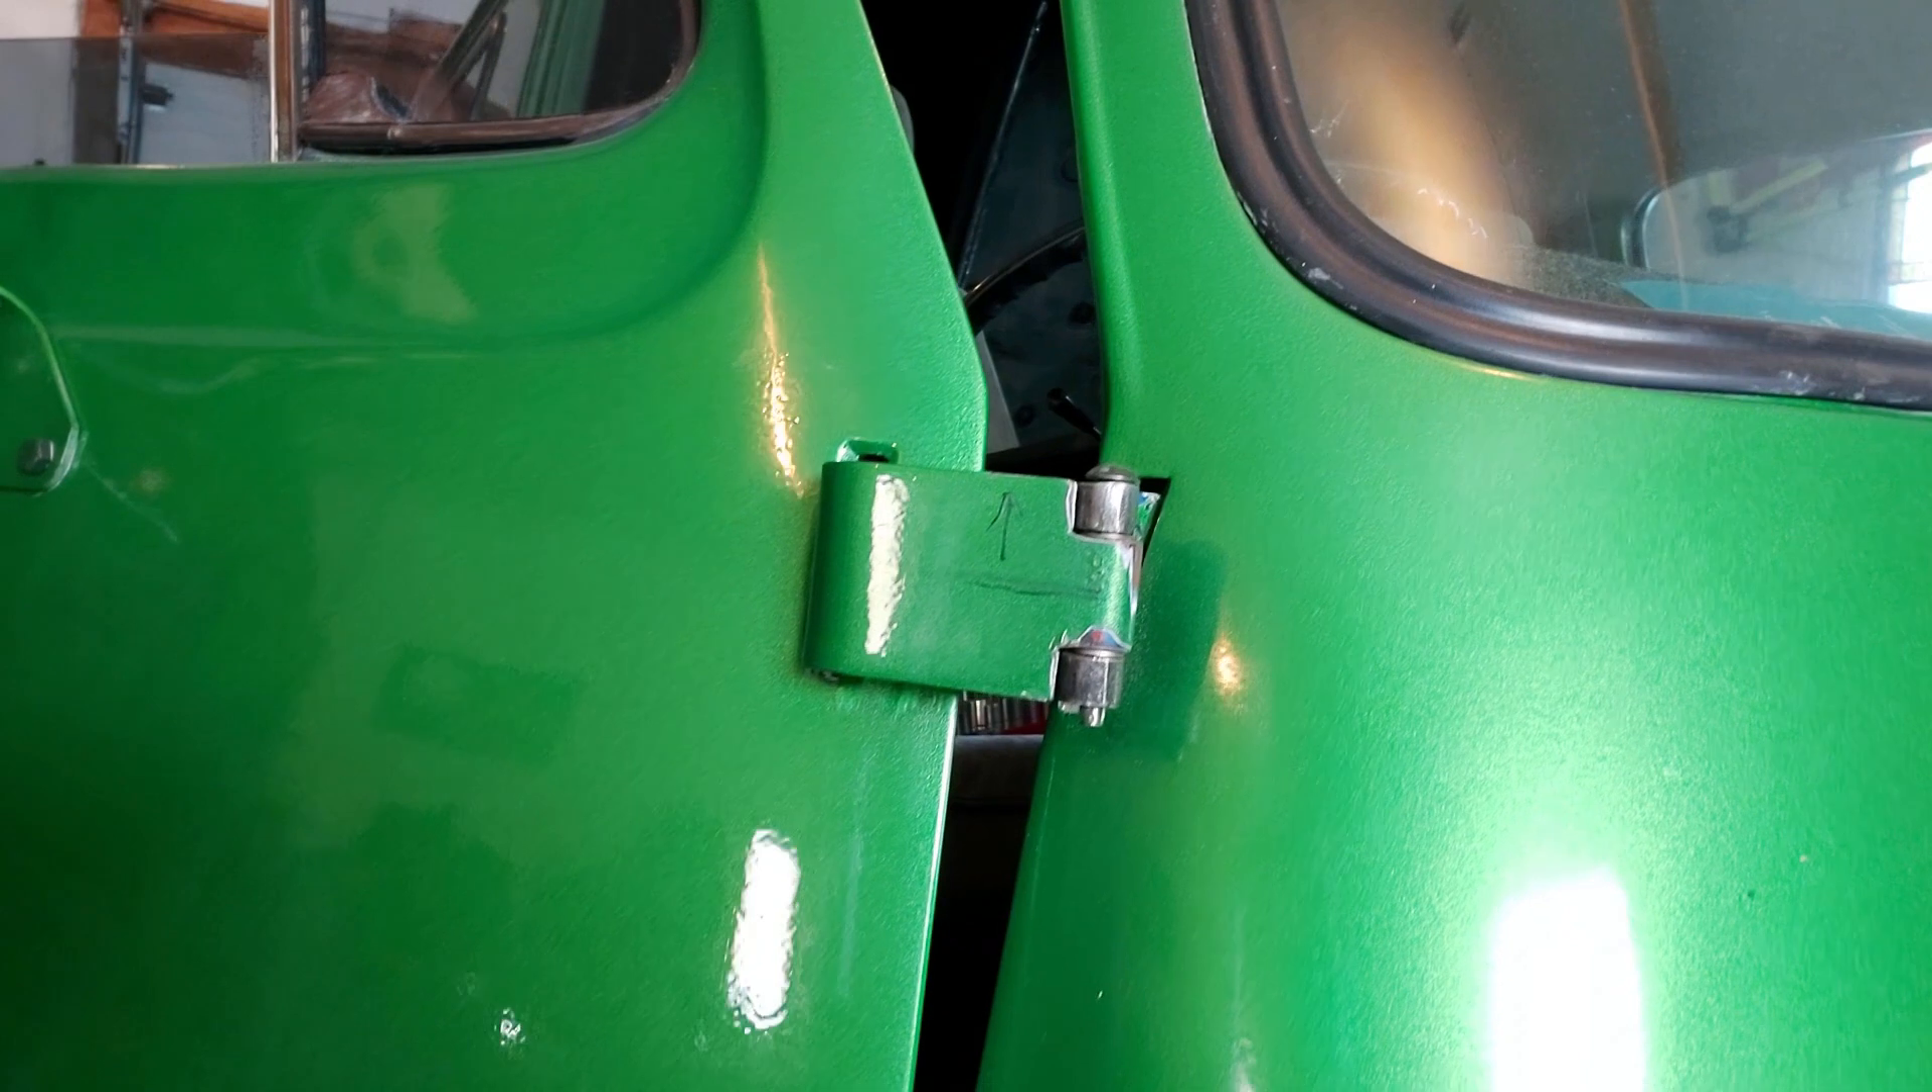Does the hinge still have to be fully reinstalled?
No.